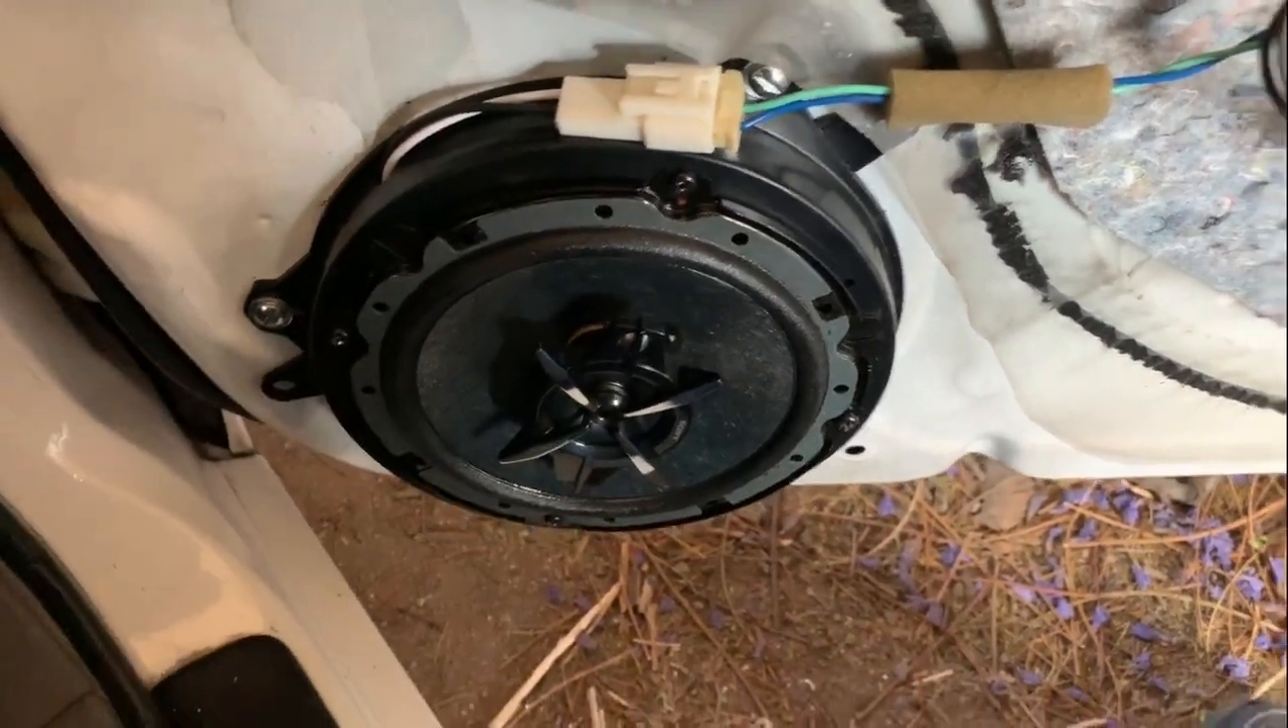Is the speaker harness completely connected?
Yes.